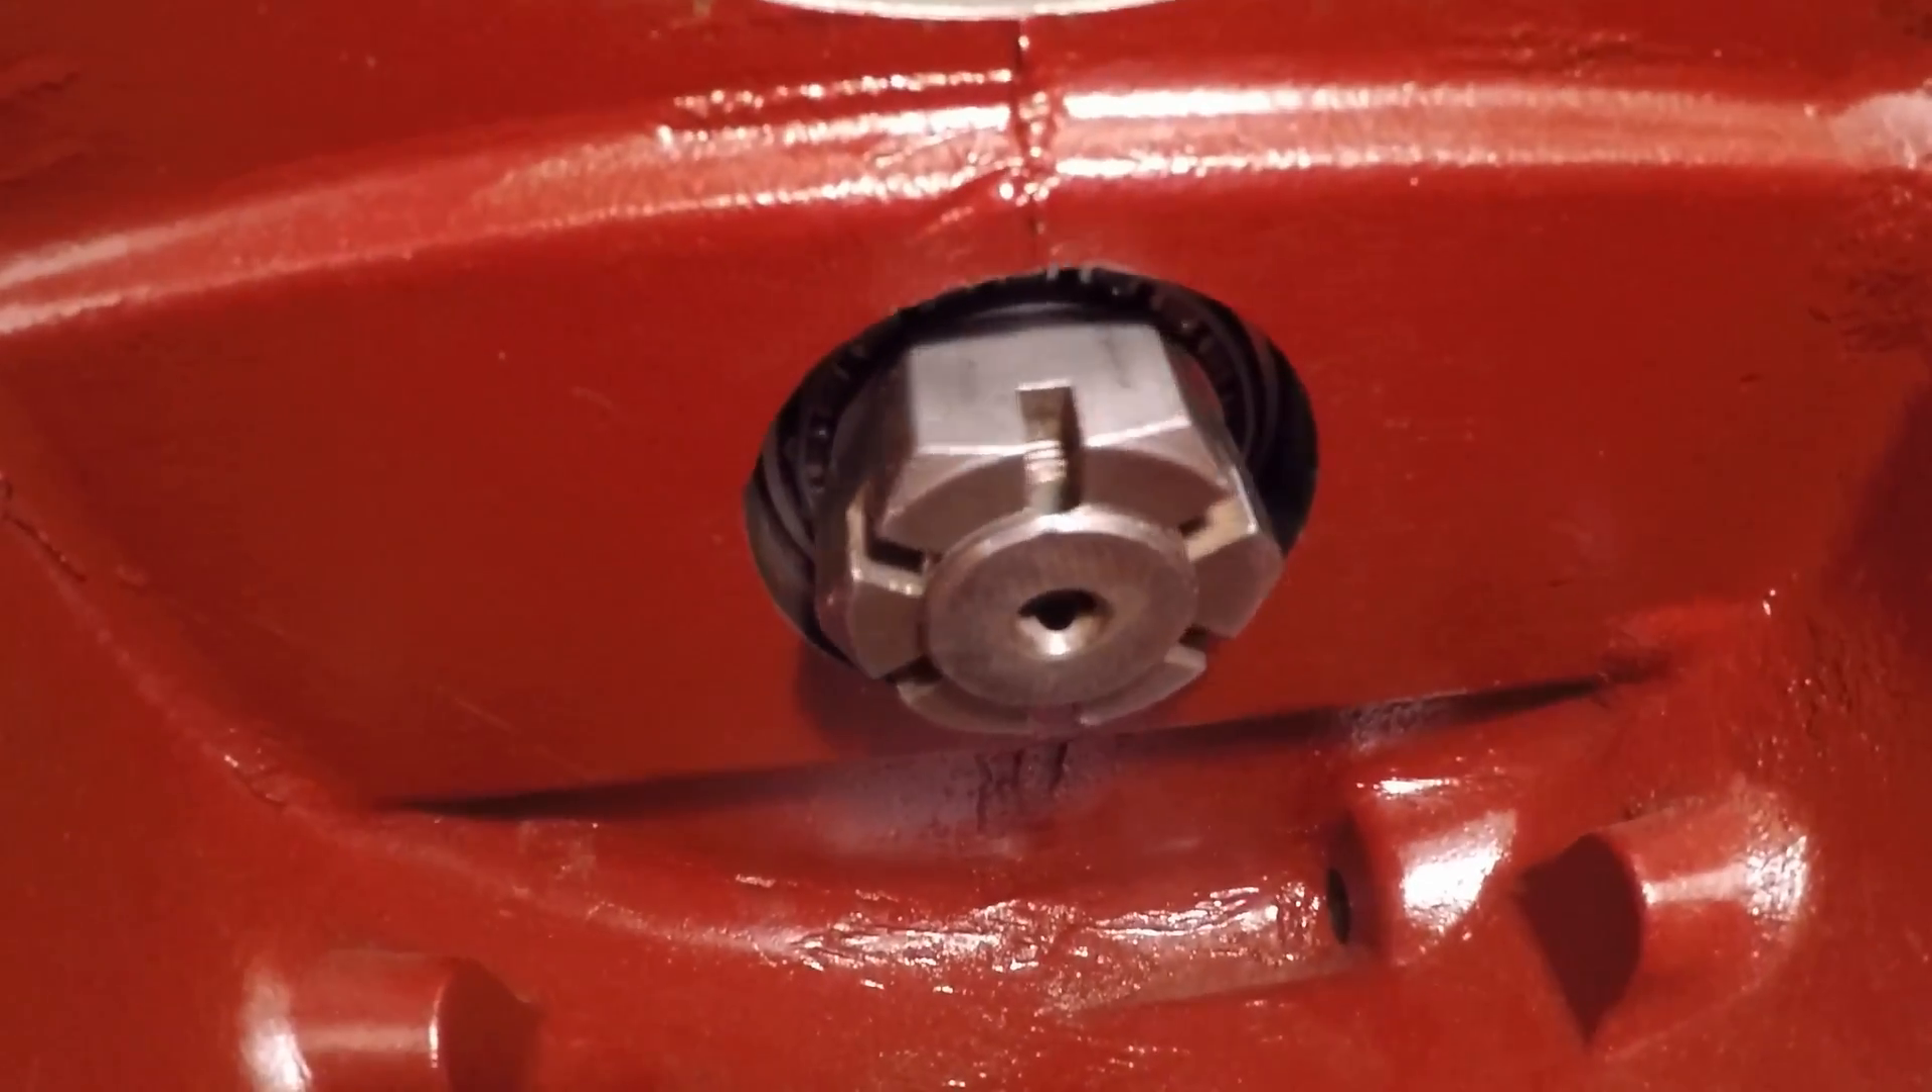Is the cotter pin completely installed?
No.